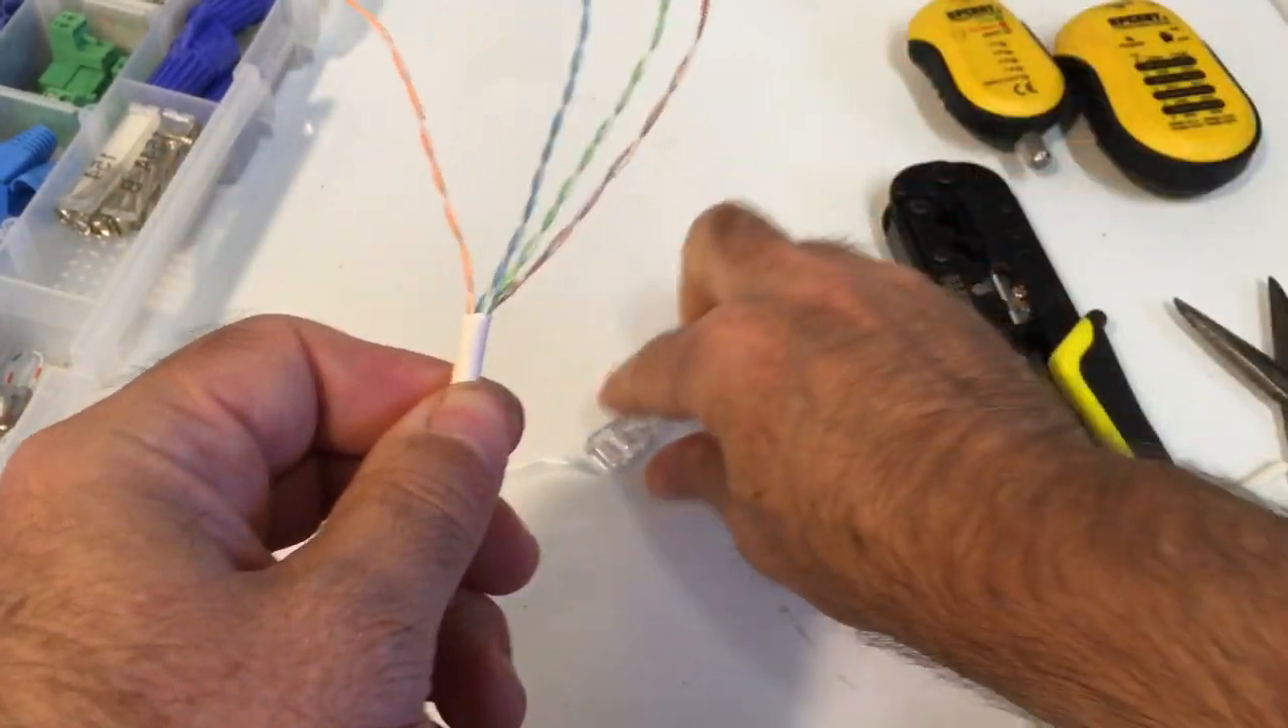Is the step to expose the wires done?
Yes.